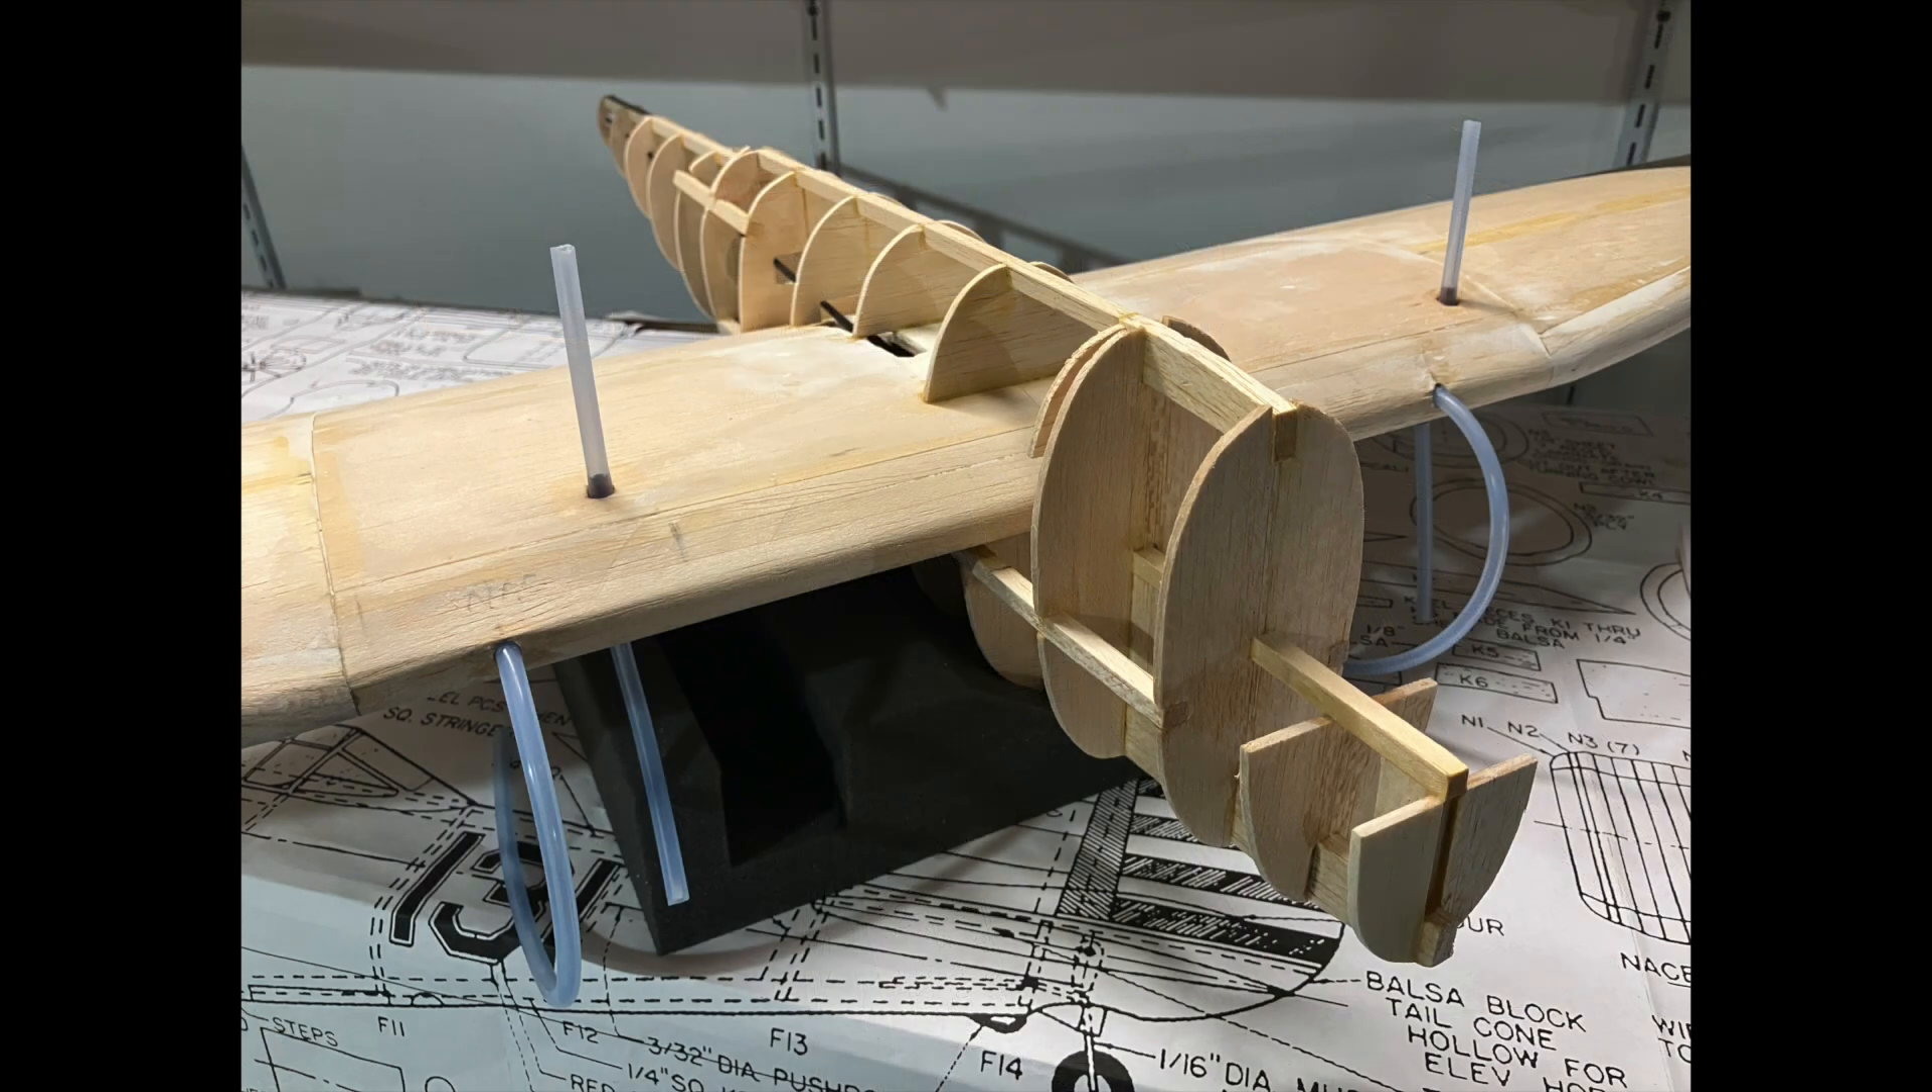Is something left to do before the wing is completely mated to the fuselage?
No.